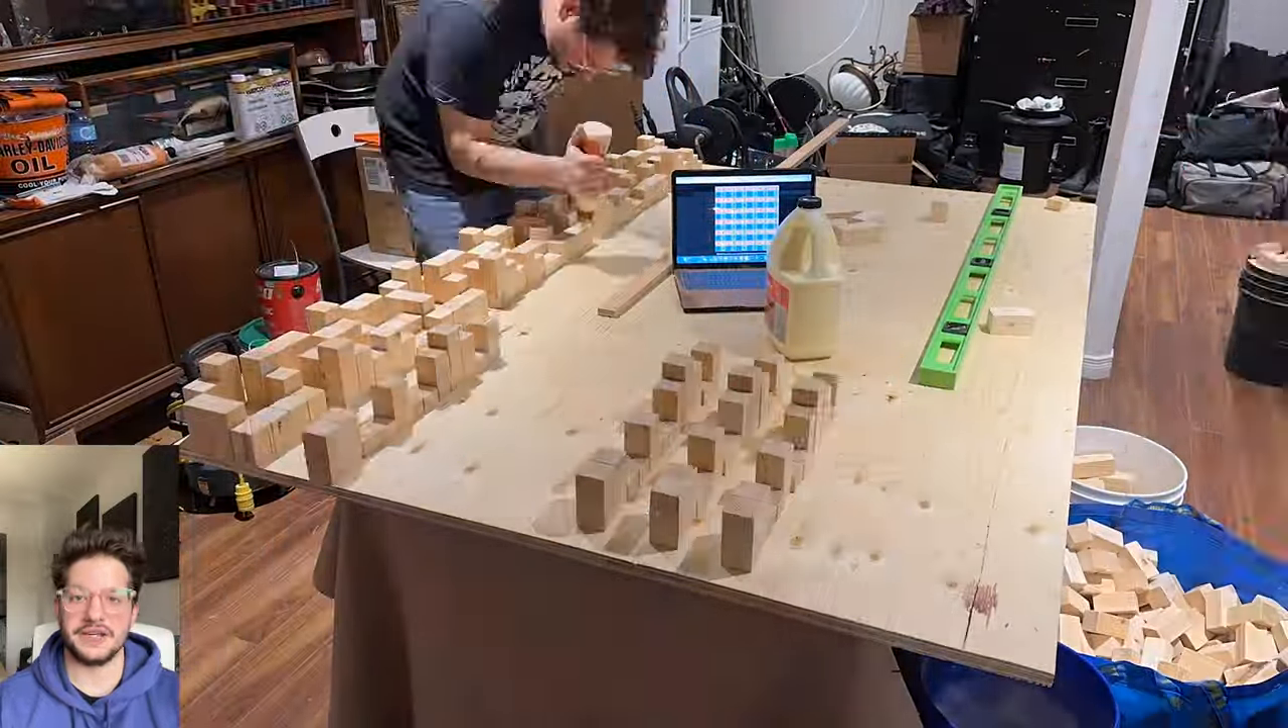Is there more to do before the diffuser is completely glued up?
Yes.